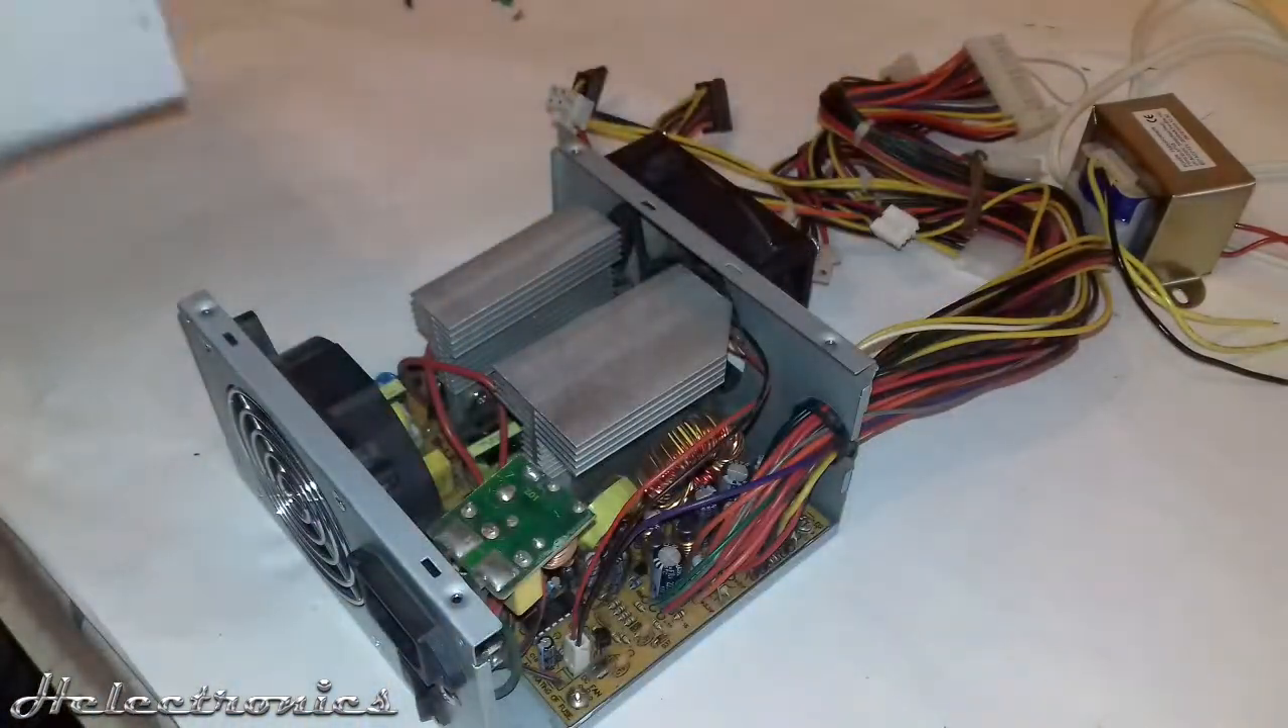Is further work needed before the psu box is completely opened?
No.